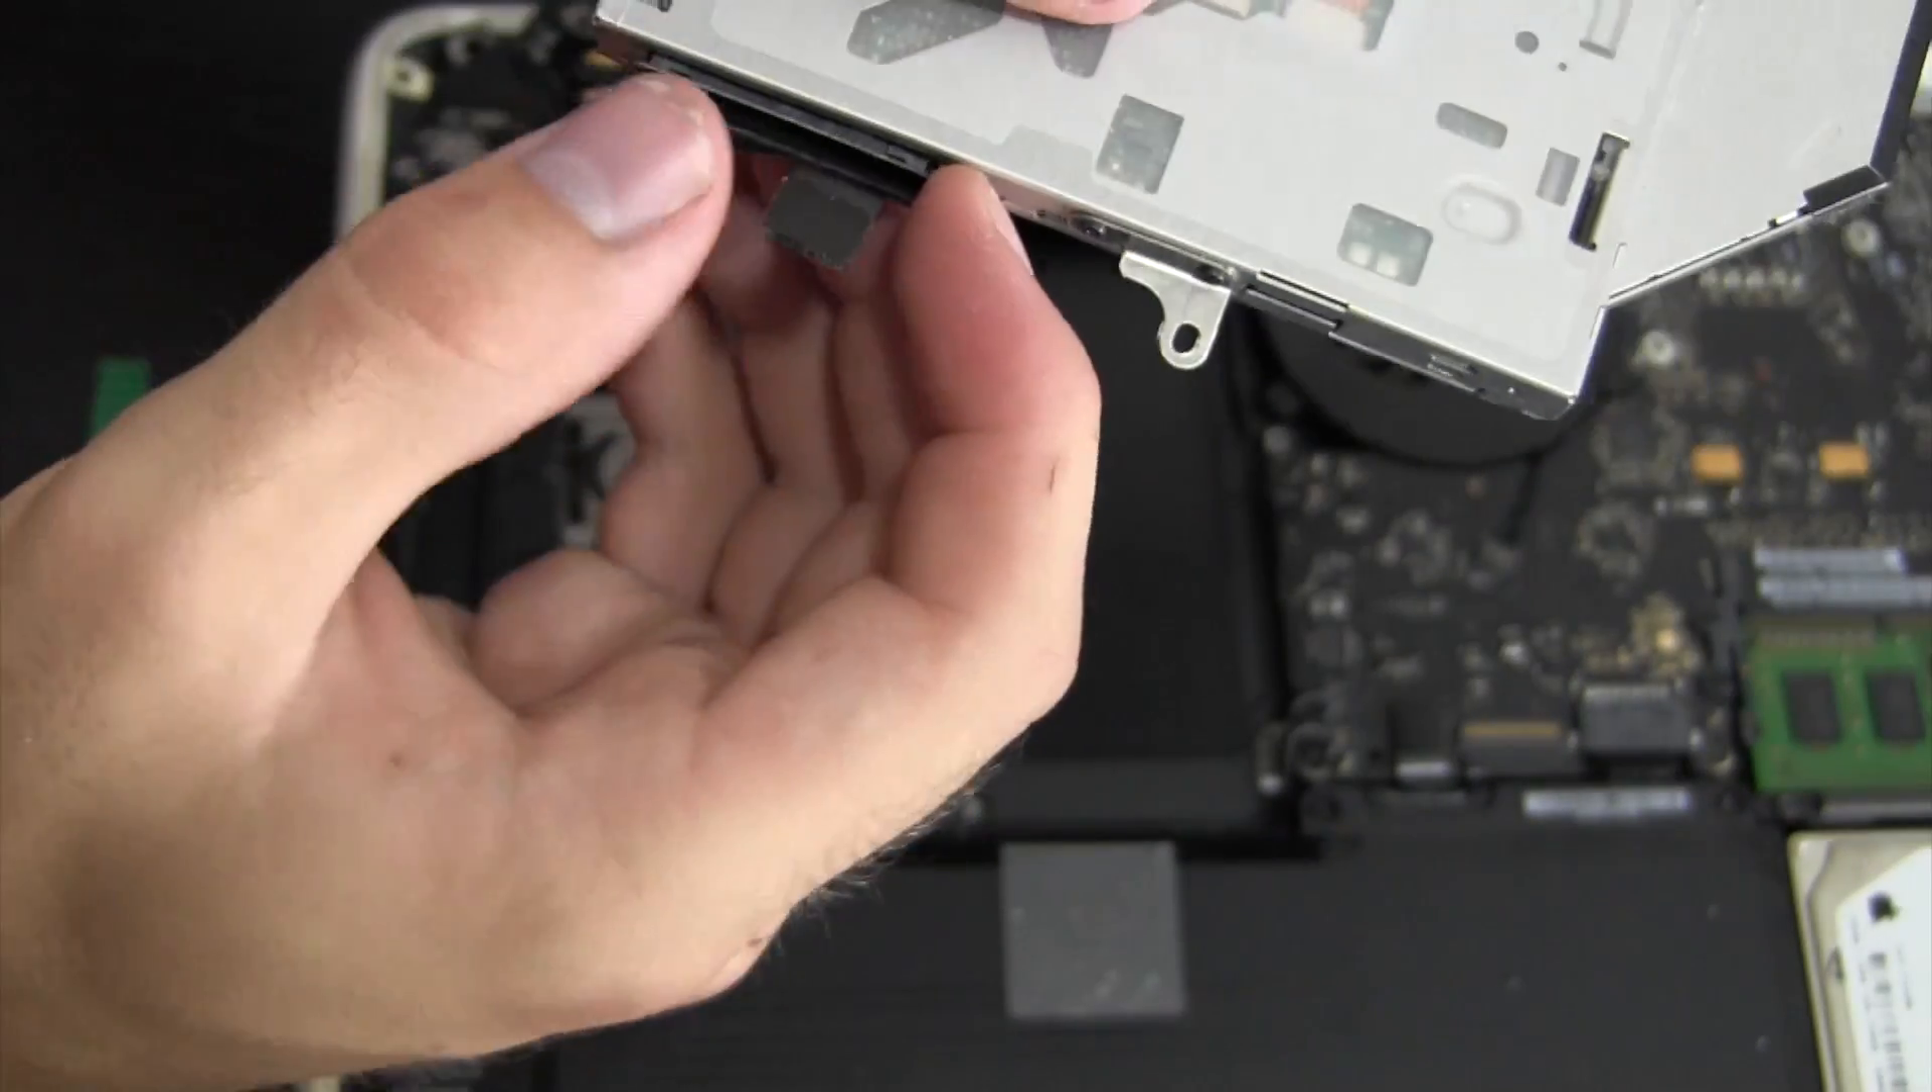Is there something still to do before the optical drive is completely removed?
No.